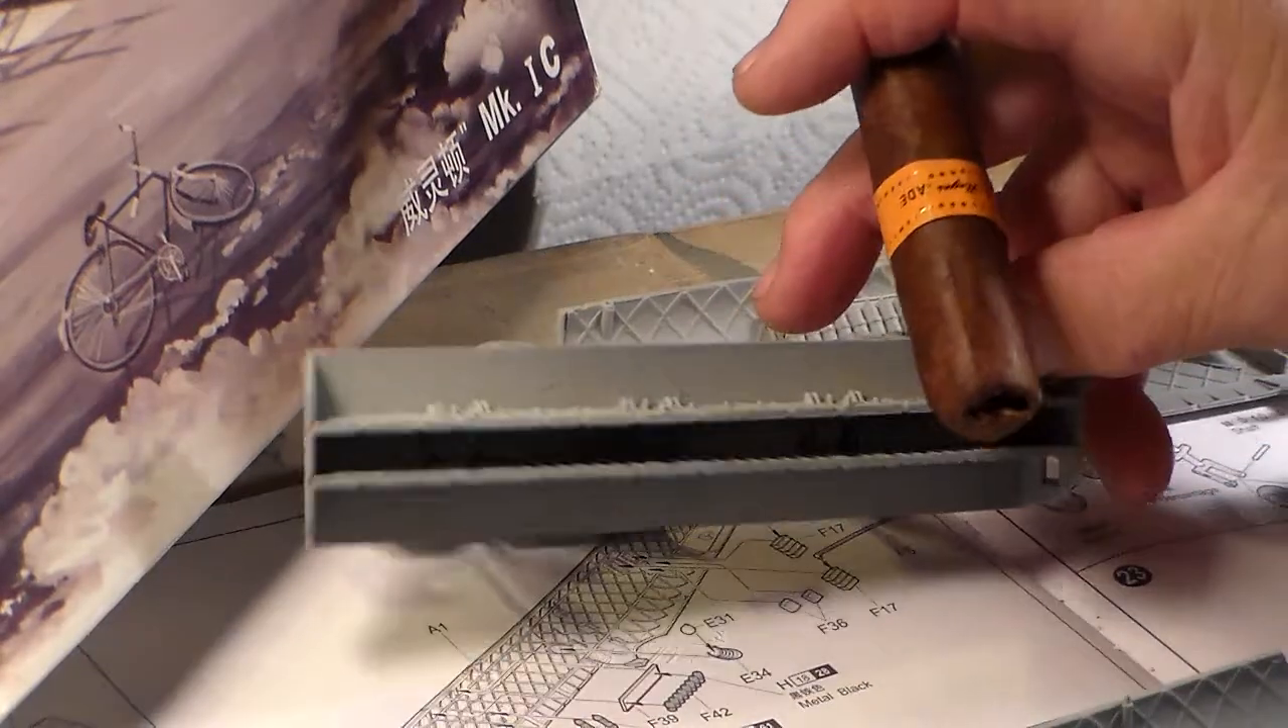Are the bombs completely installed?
No.